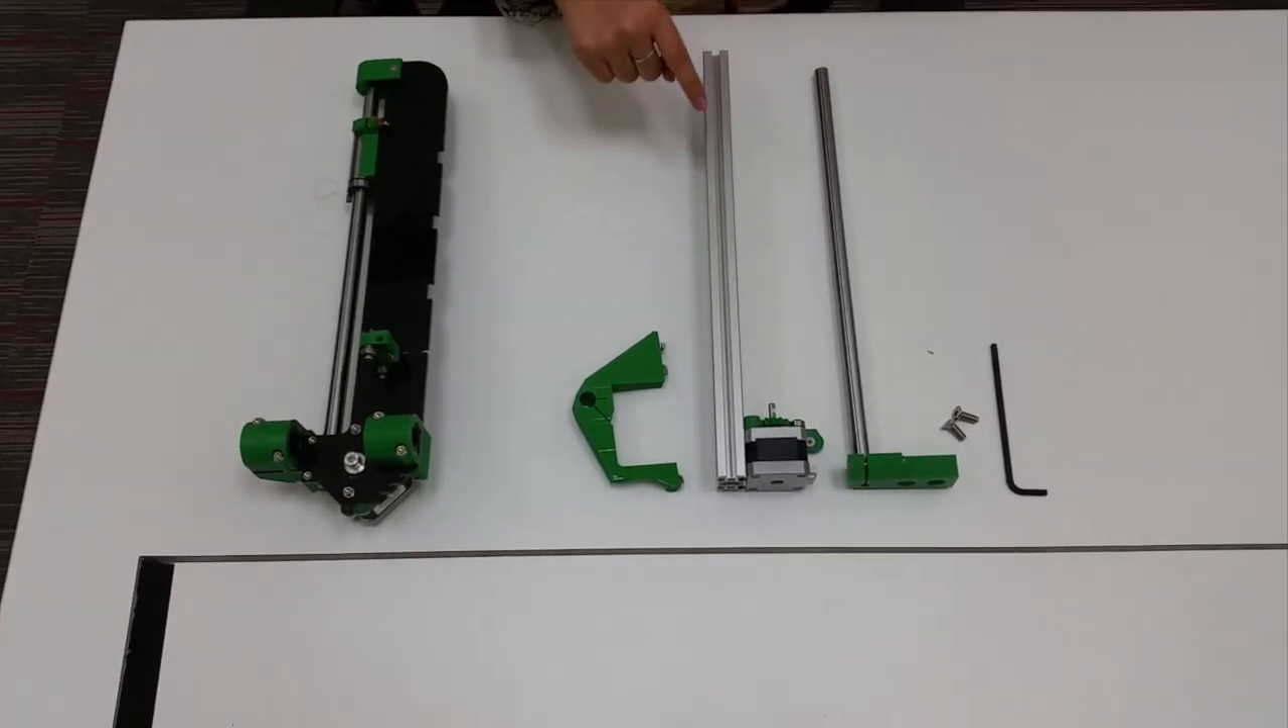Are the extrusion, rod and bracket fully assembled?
No.